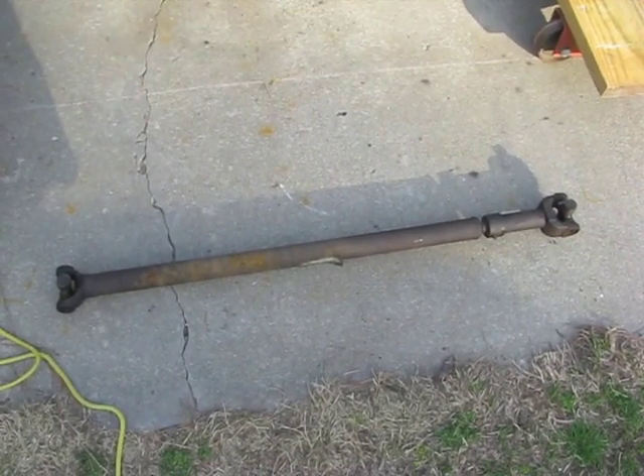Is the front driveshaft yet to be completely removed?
No.